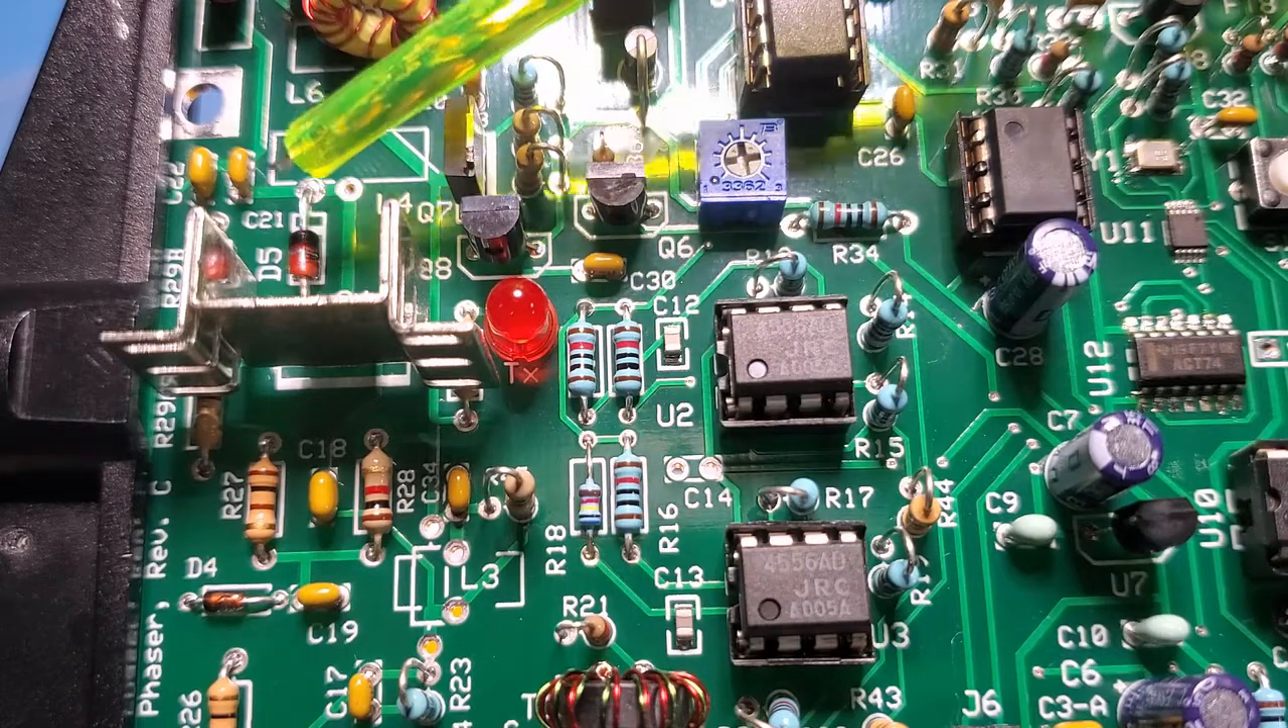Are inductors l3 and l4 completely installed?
No.